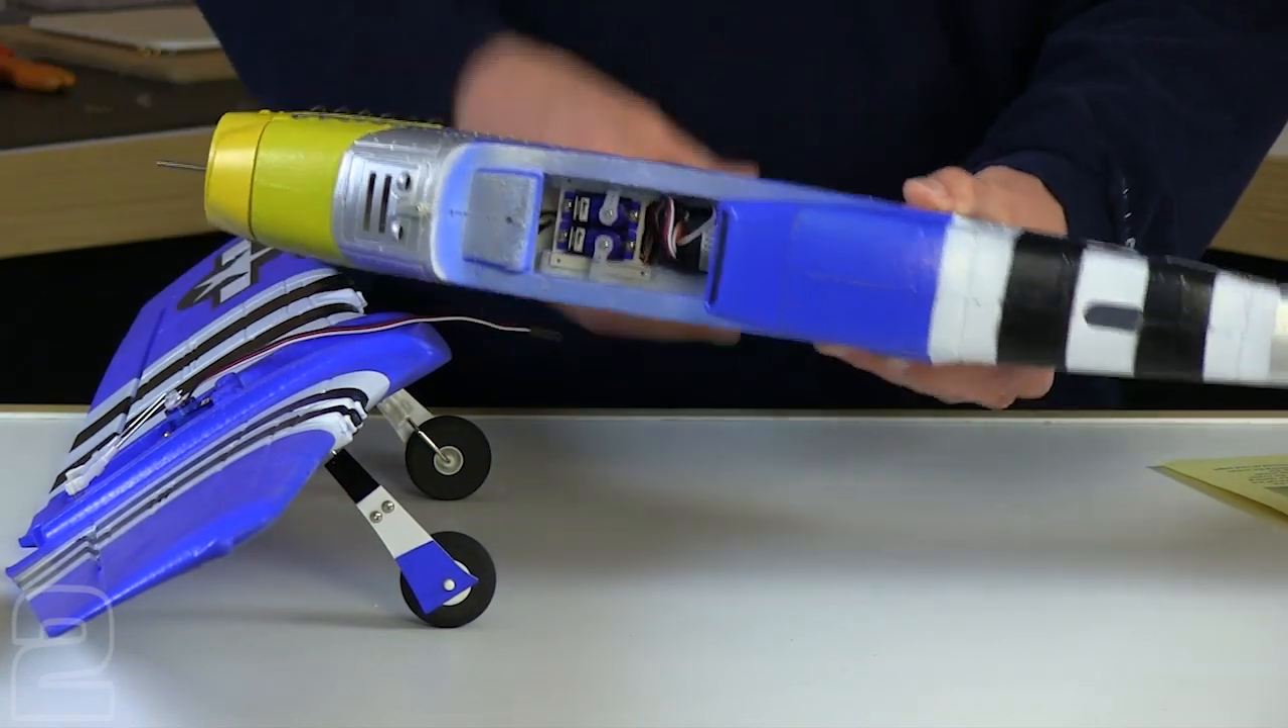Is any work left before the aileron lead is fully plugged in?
Yes.